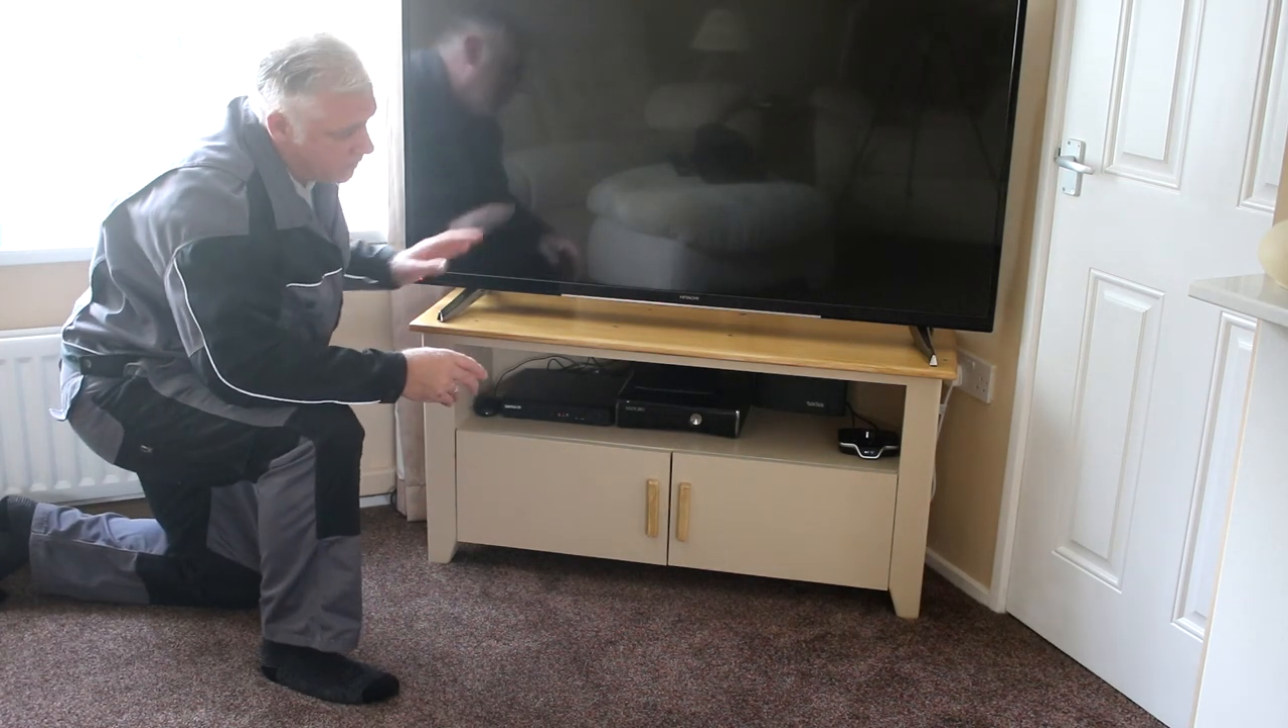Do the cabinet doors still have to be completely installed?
No.